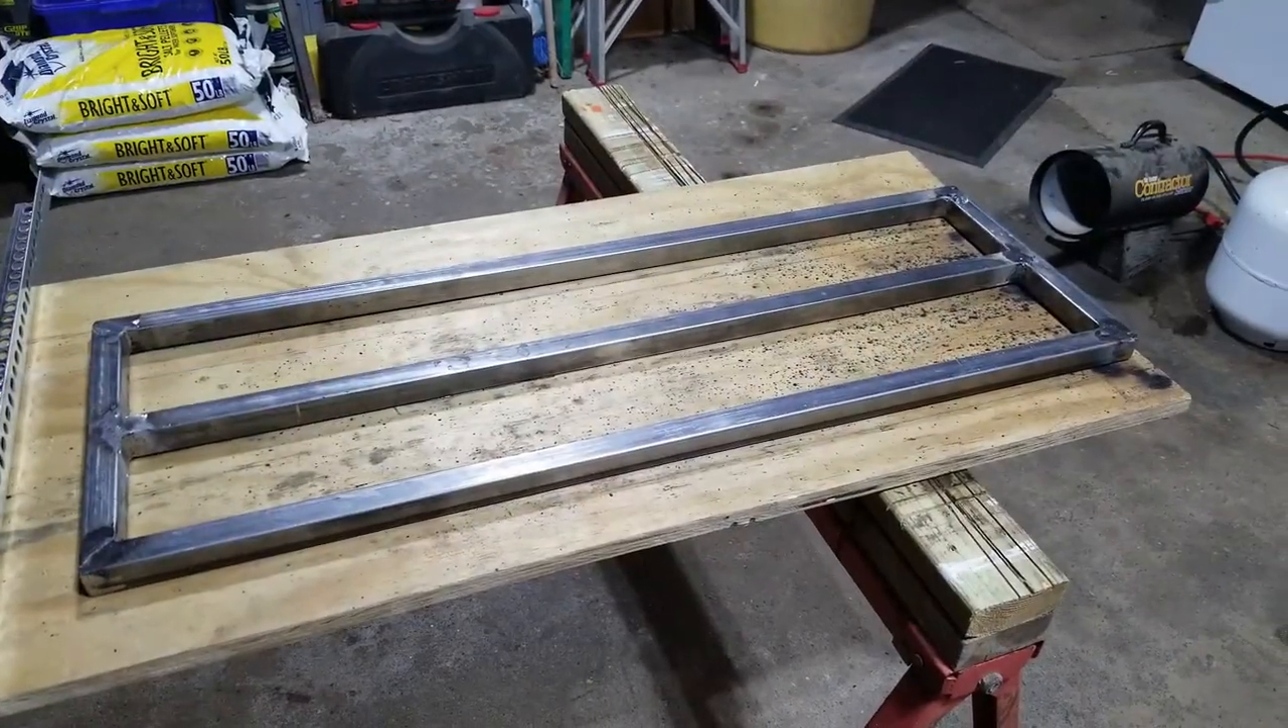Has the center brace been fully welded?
Yes.